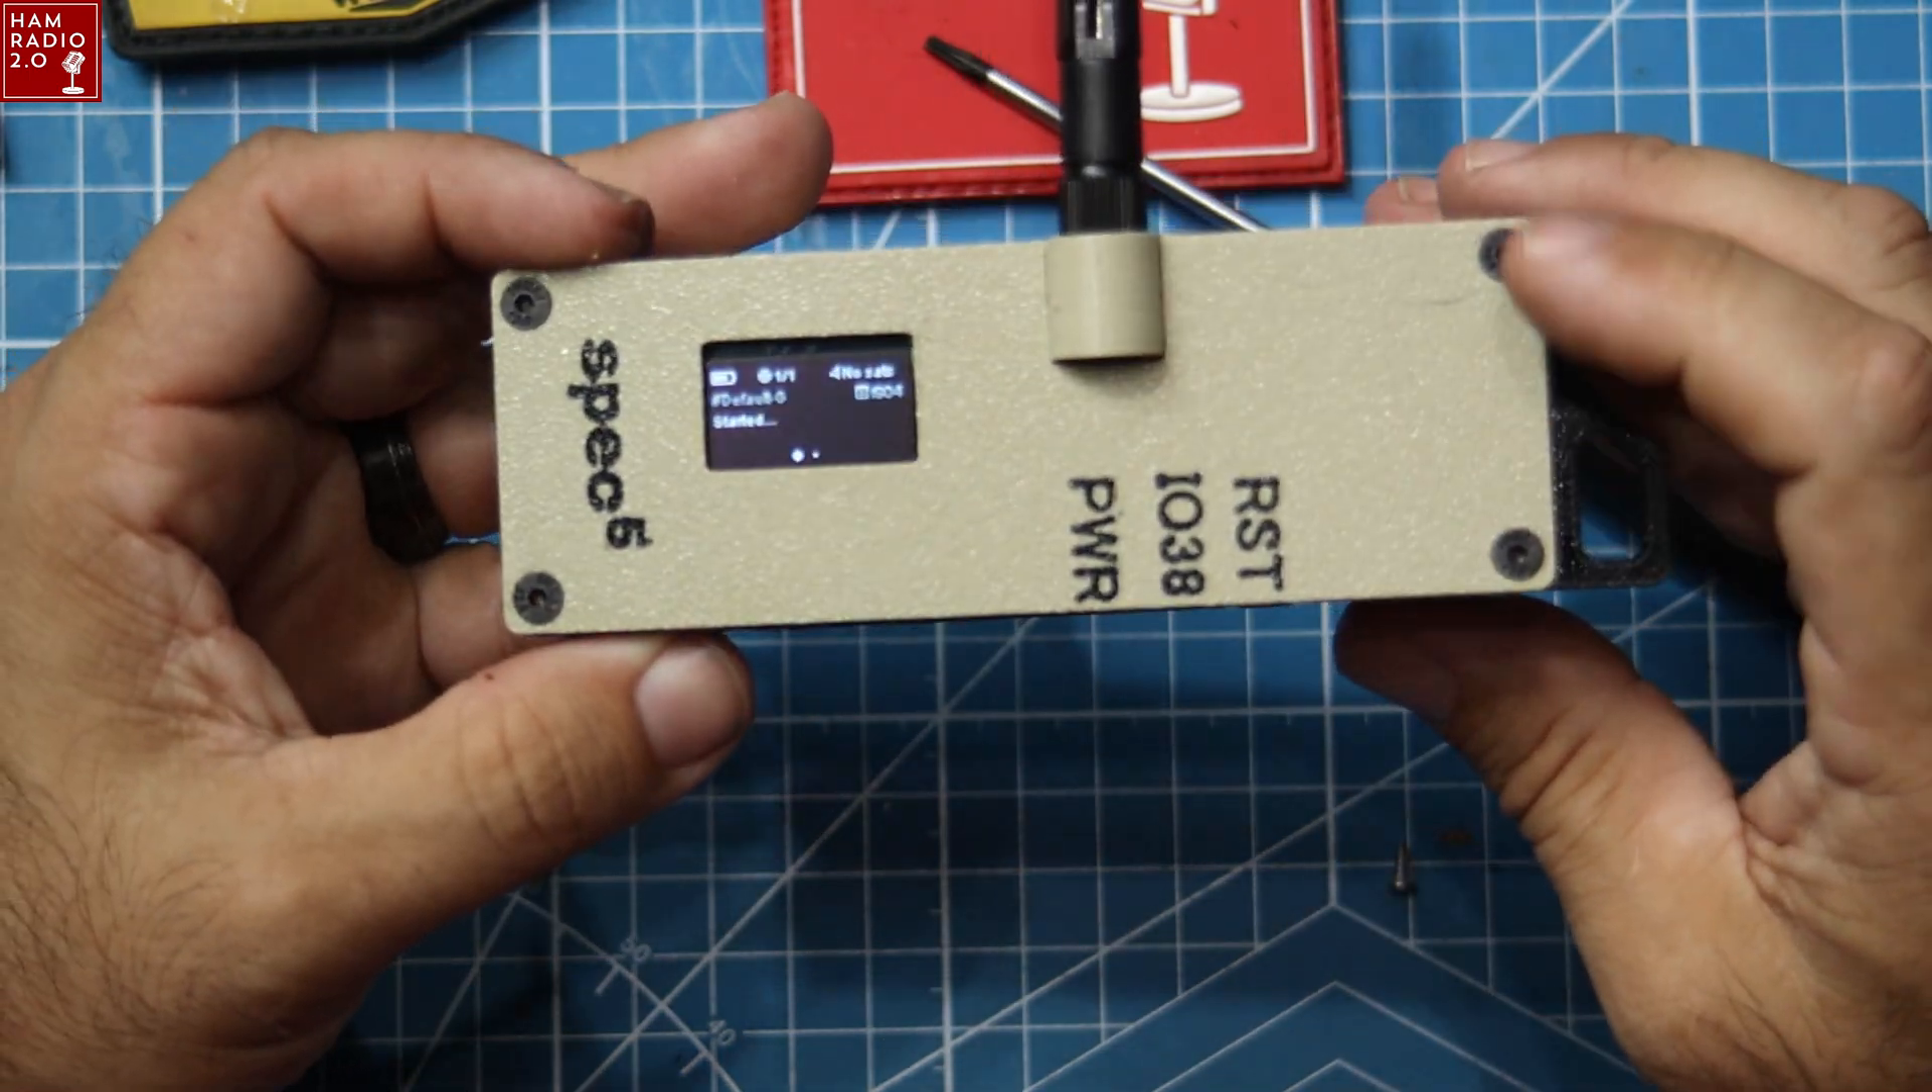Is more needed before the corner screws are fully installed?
No.